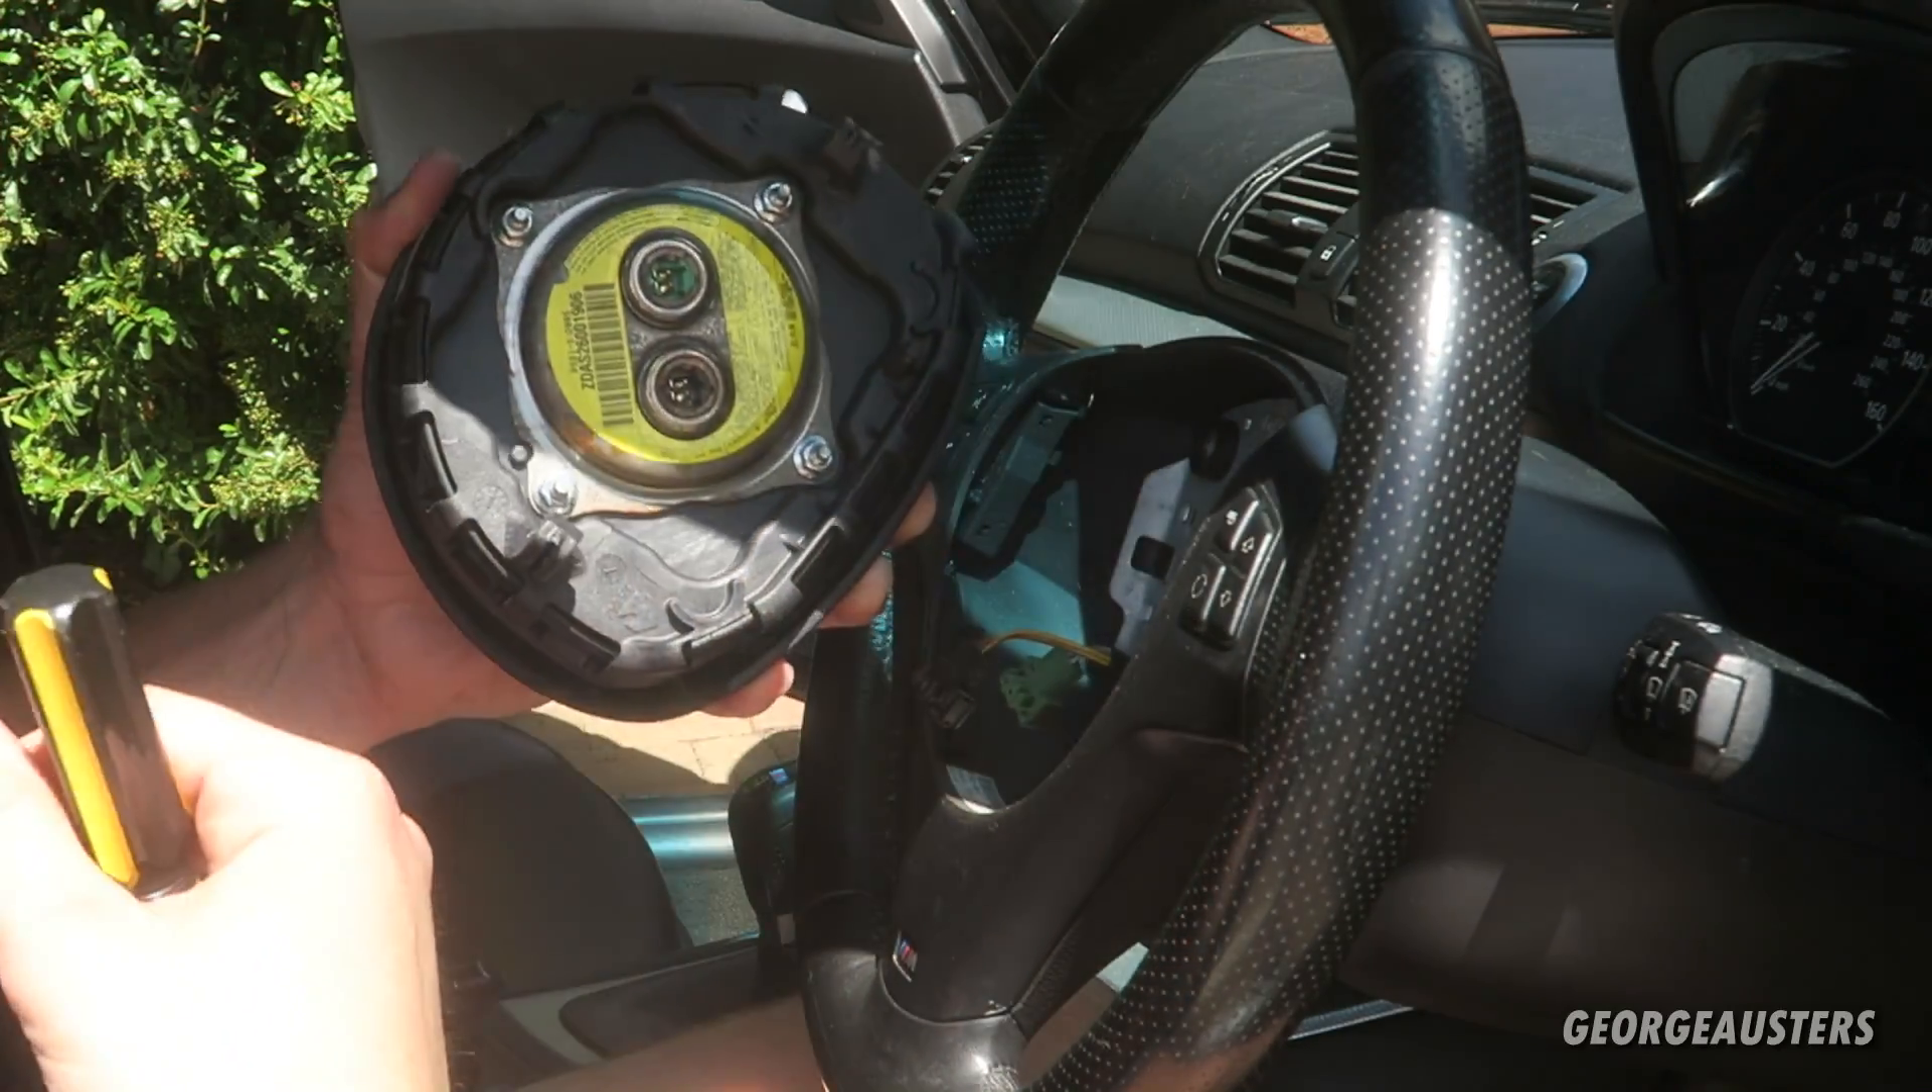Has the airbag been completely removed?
Yes.